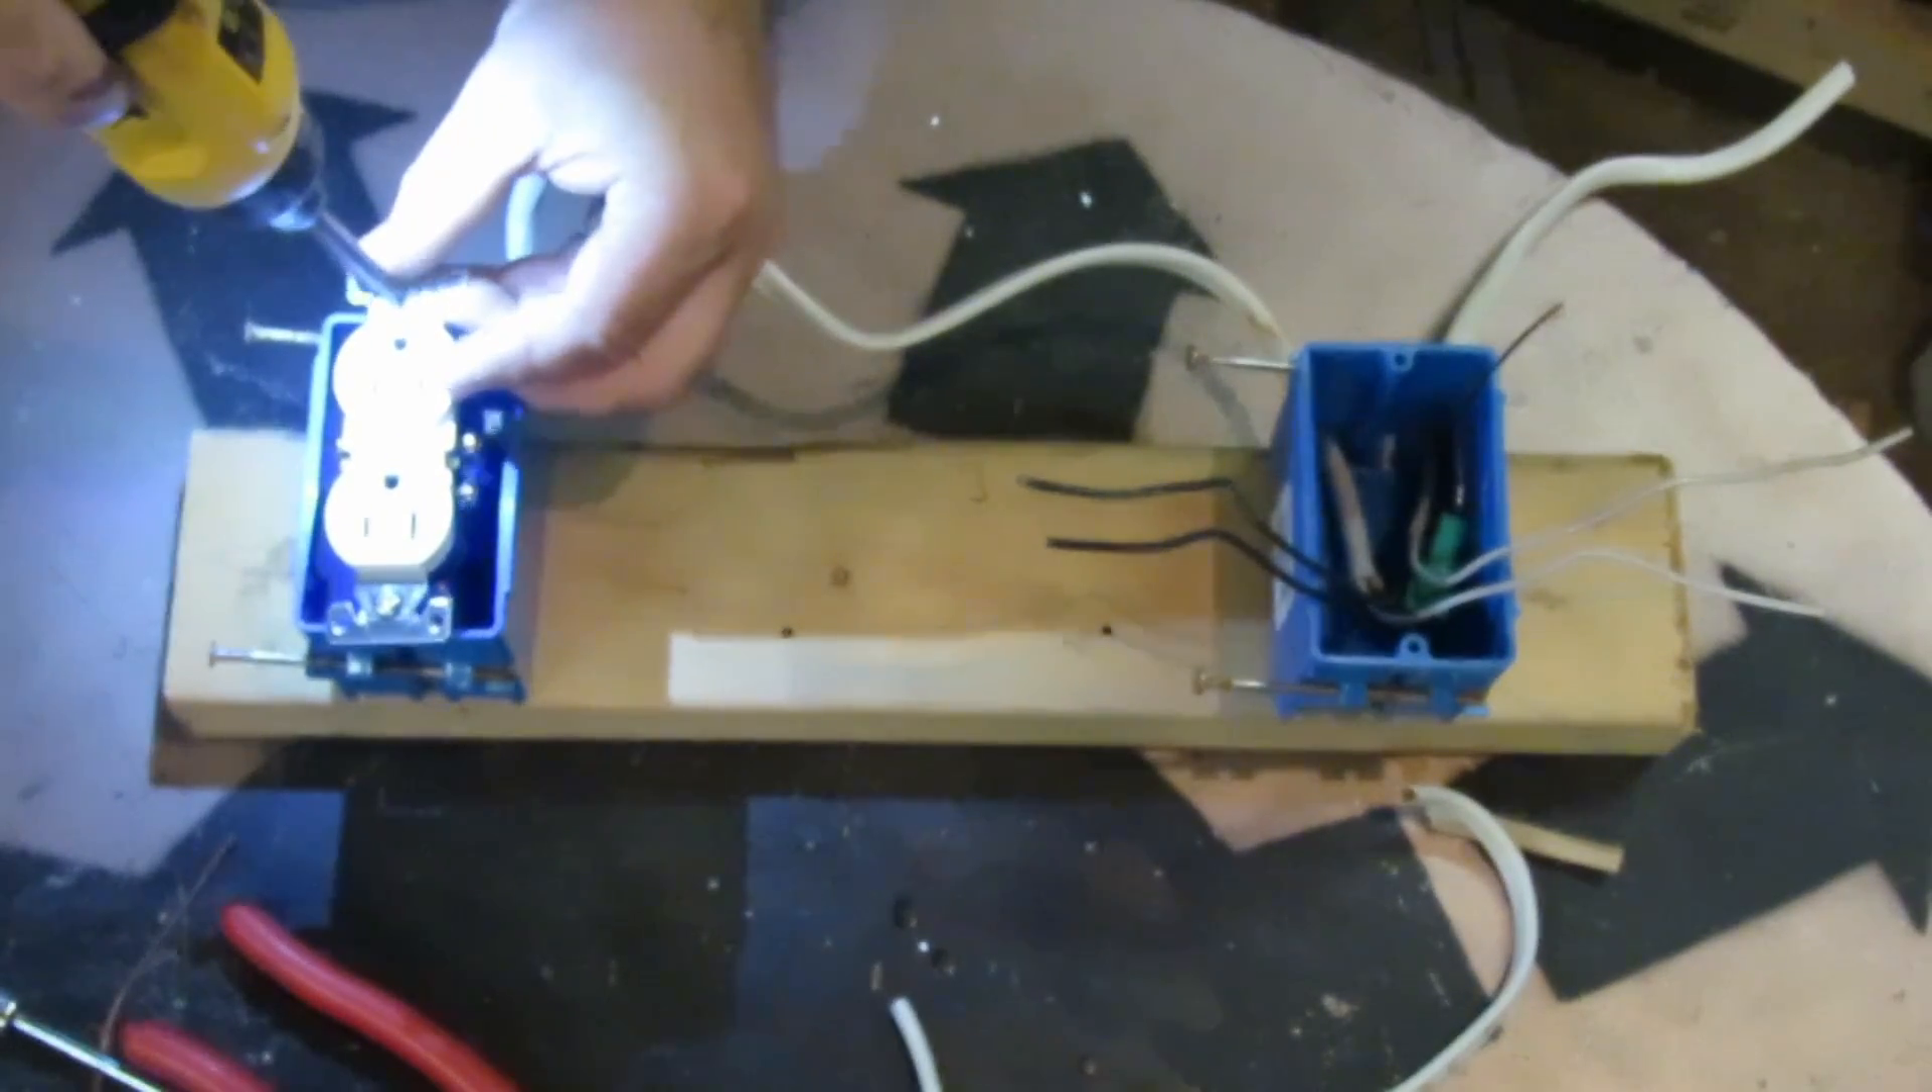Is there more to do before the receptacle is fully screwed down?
Yes.